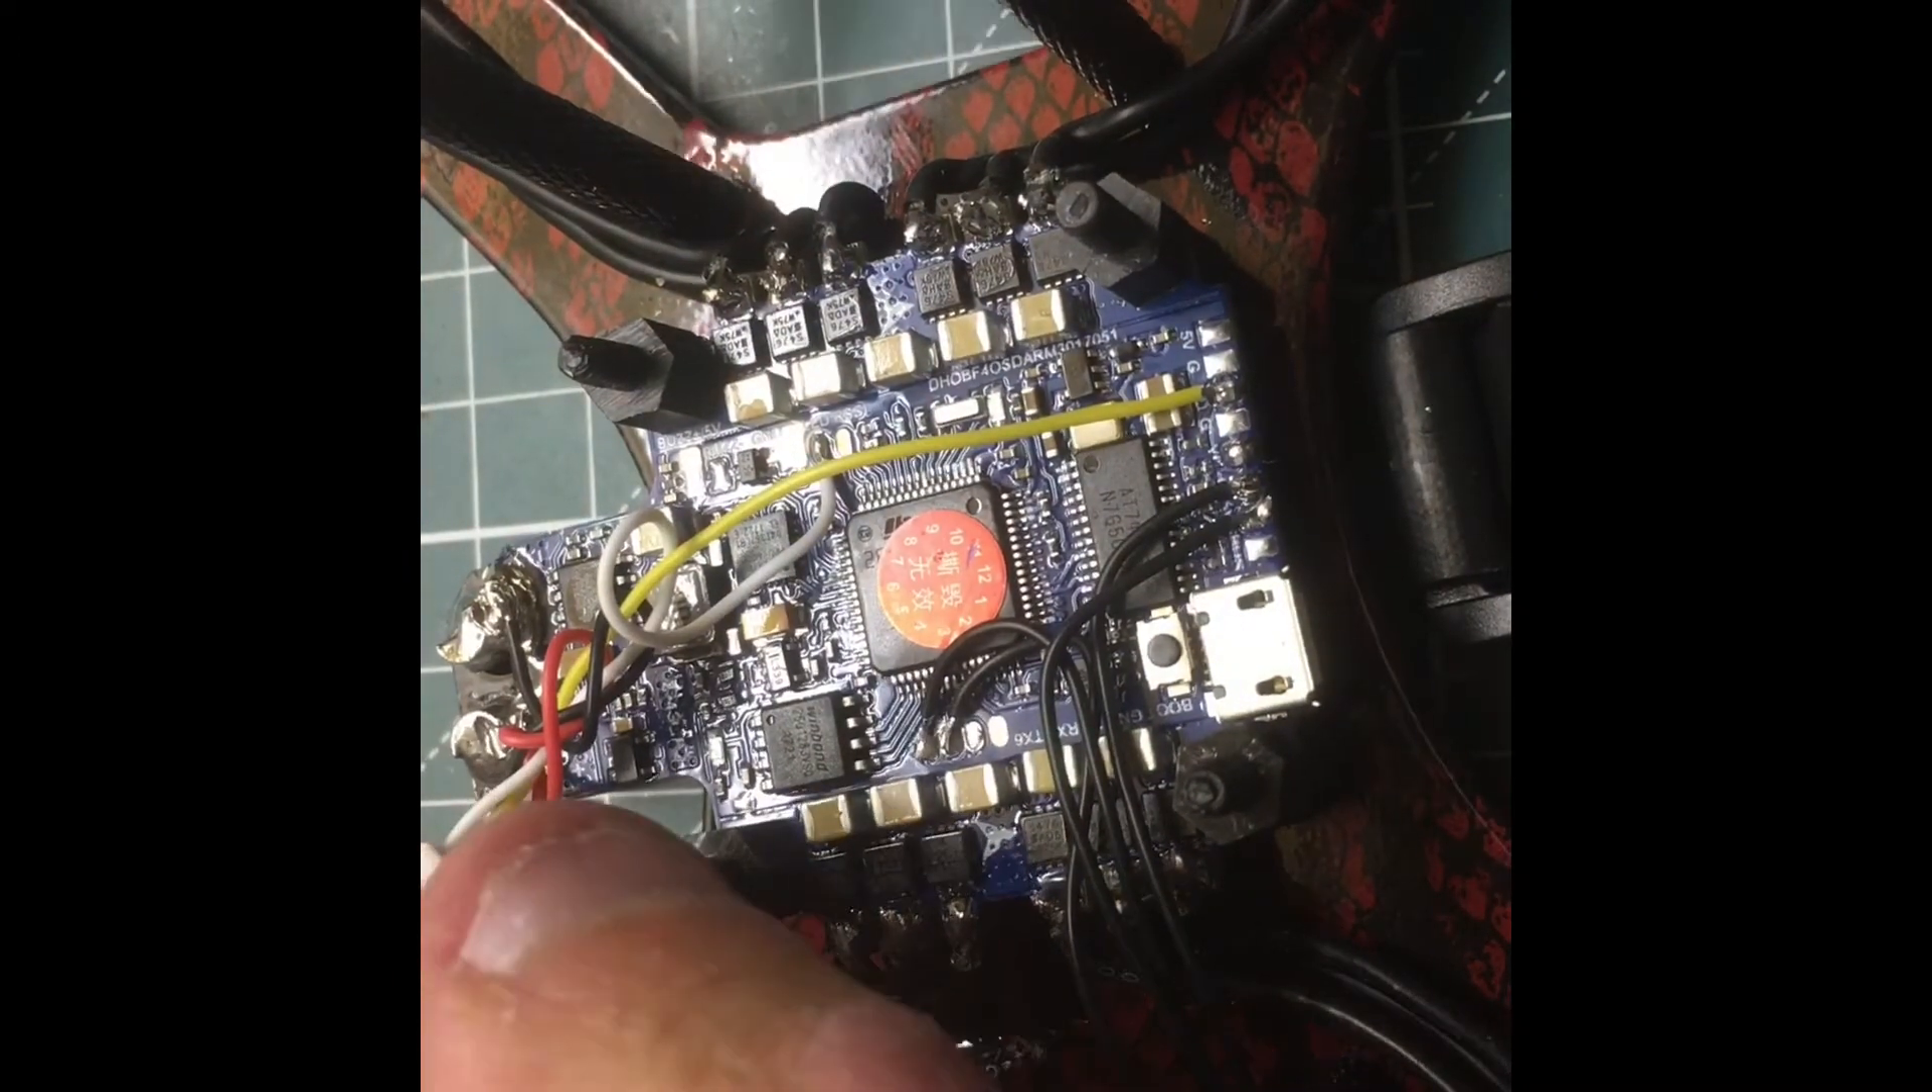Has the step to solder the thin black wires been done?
Yes.